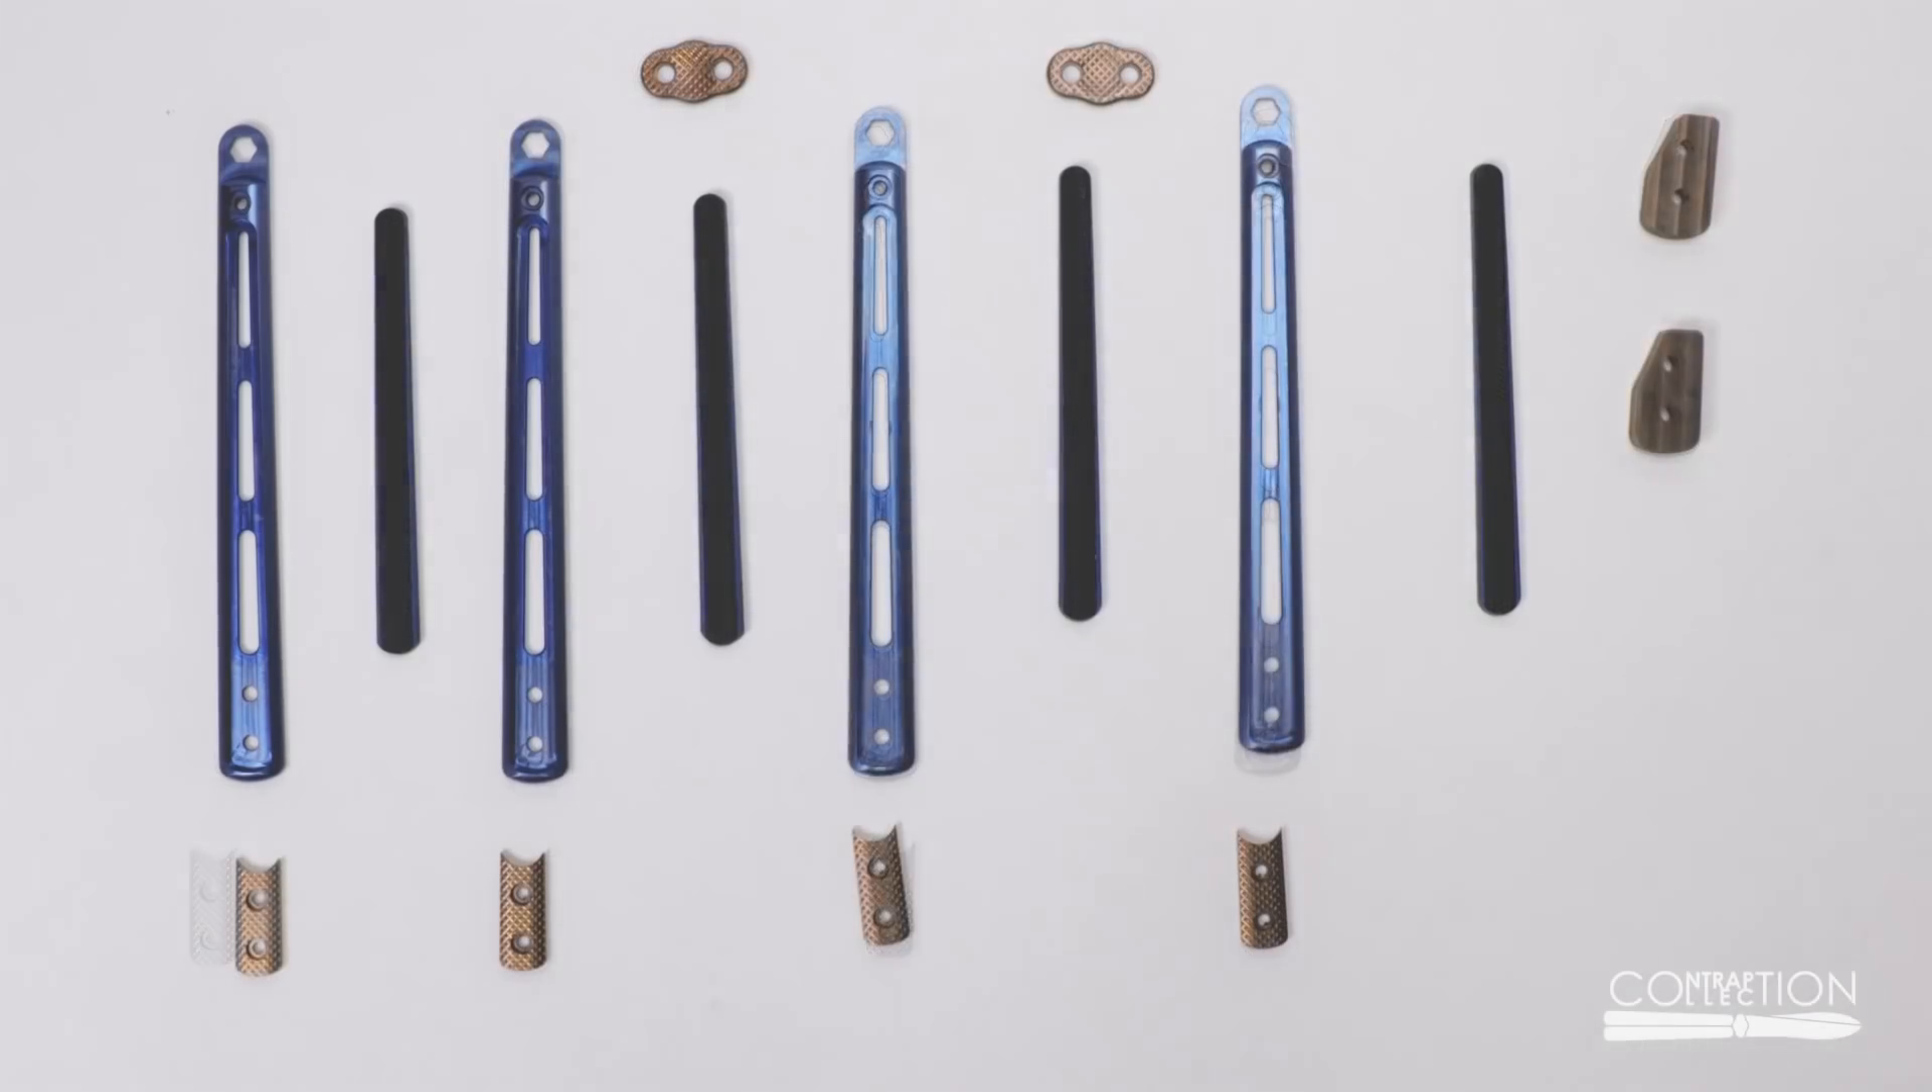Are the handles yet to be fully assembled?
Yes.